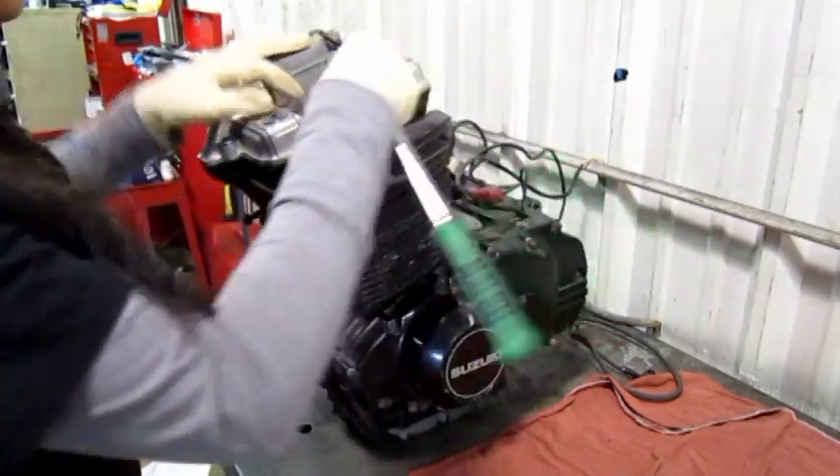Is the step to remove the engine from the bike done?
Yes.